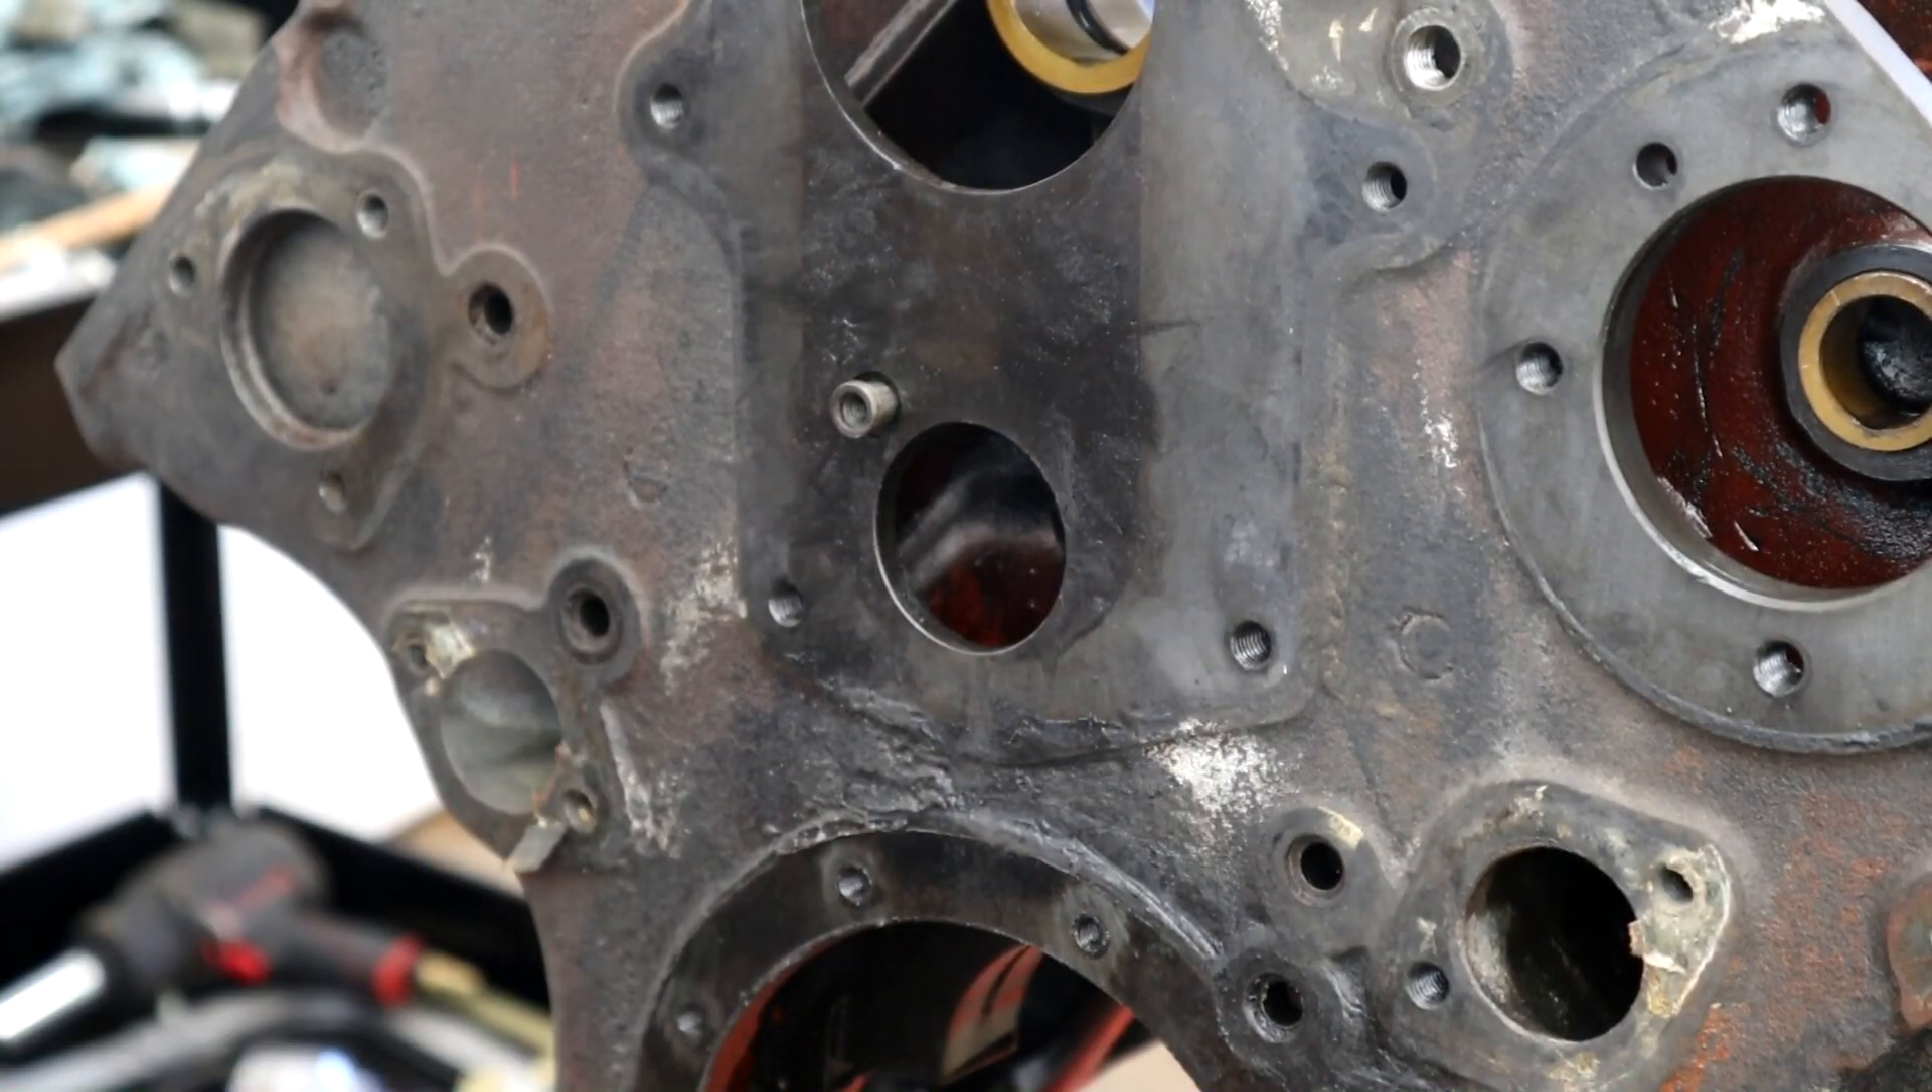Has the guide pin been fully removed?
No.